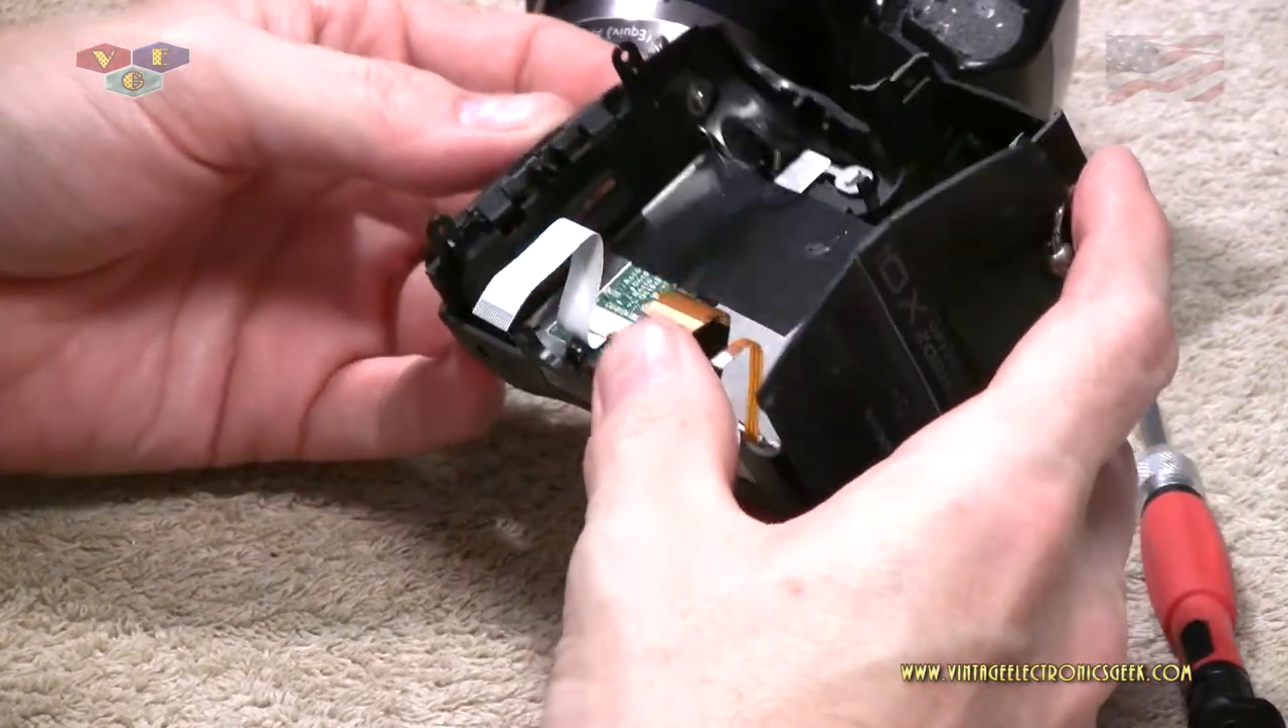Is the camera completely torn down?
No.